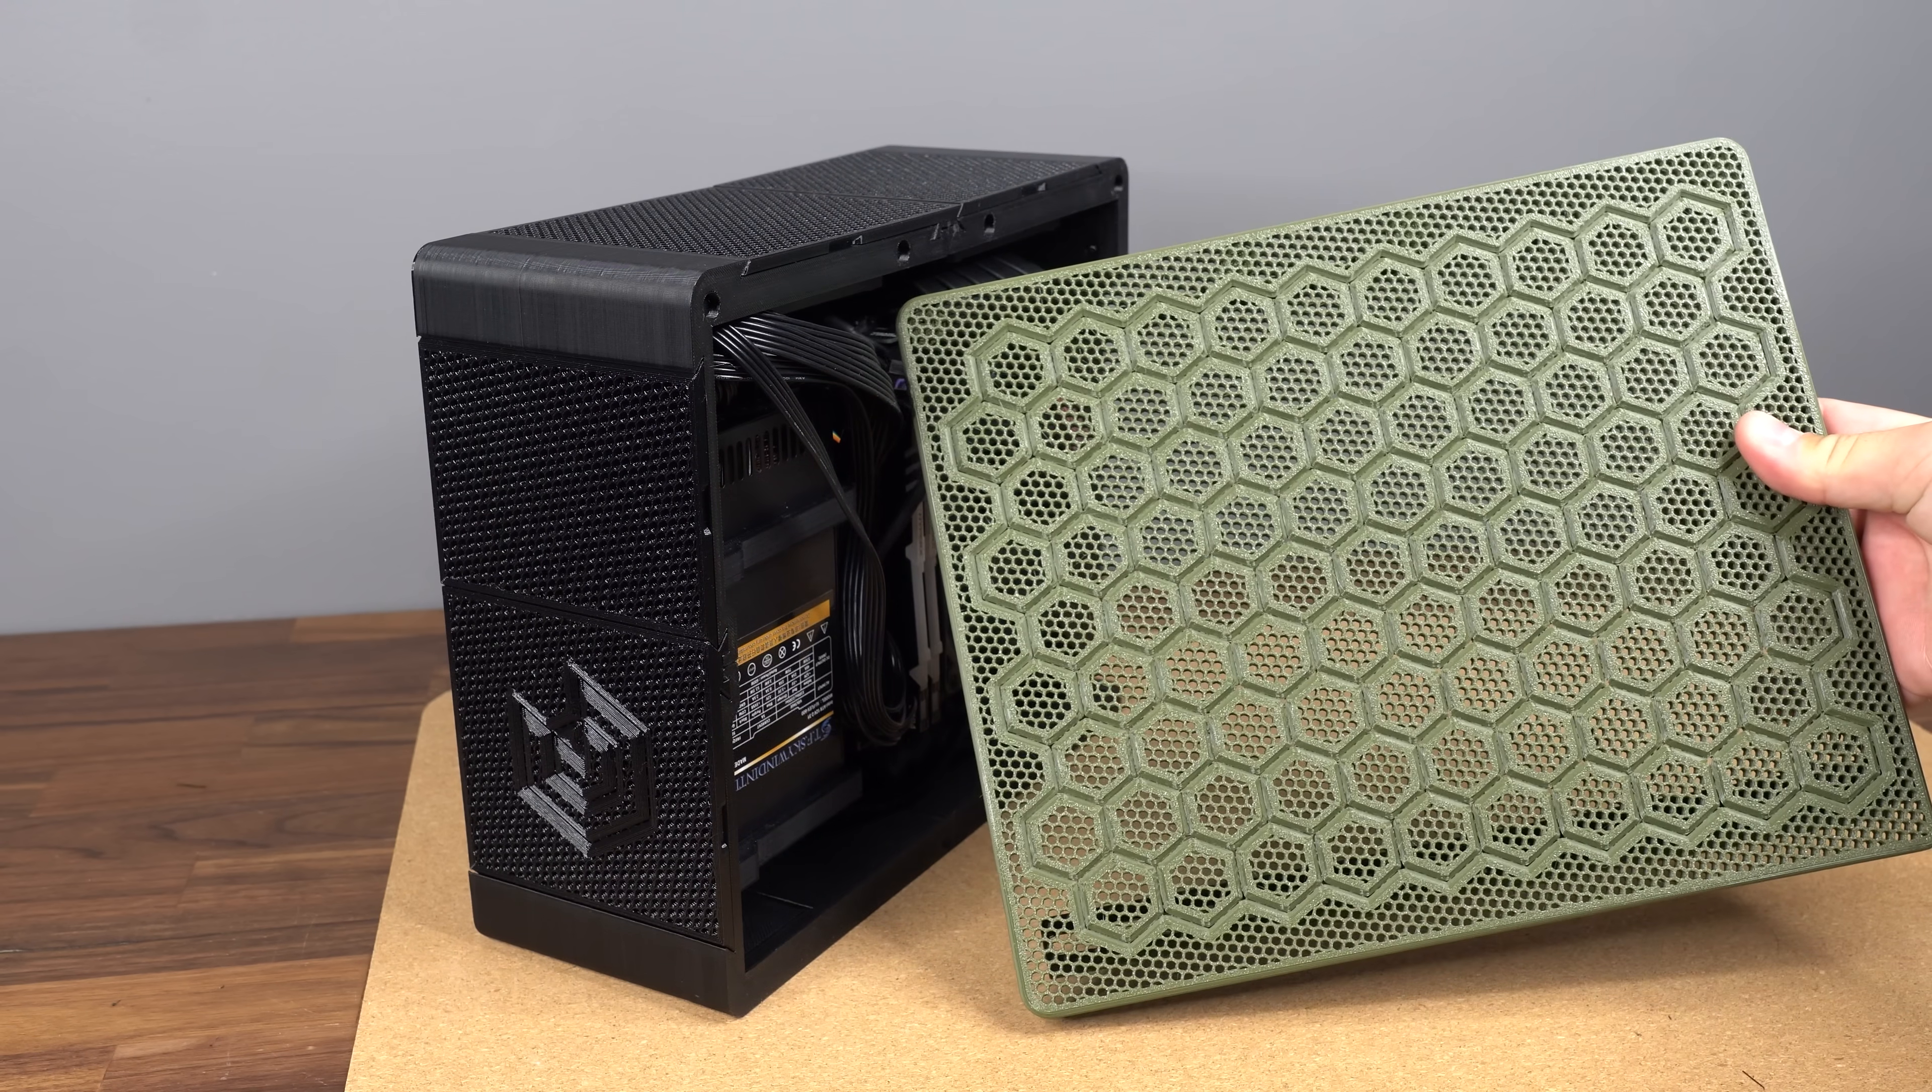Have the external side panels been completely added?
No.